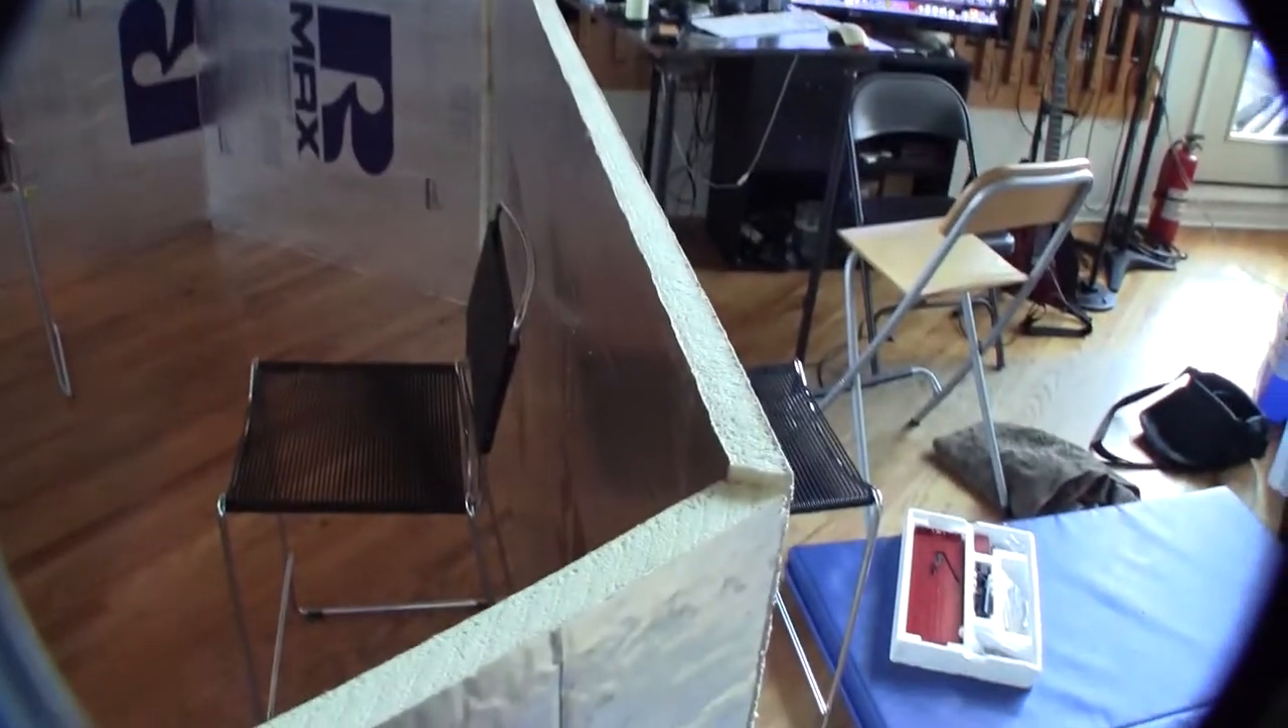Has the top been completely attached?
No.